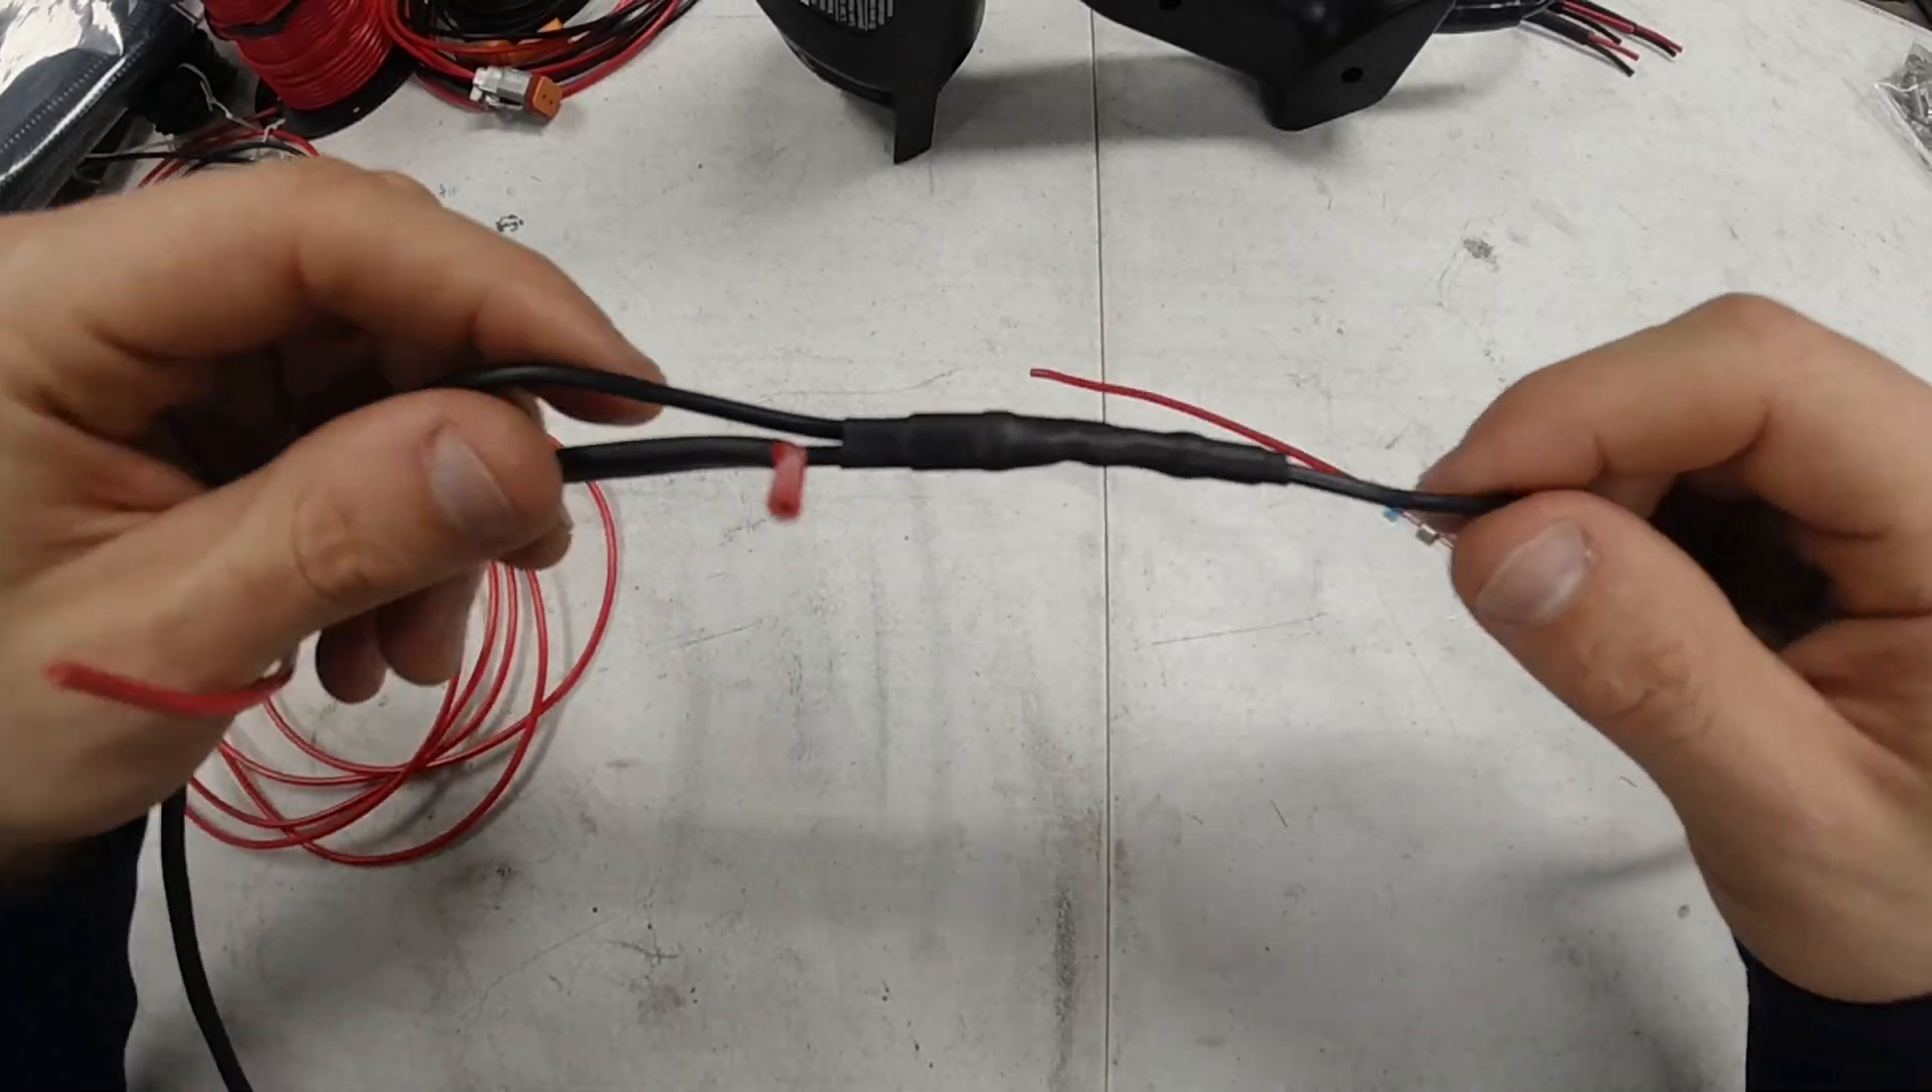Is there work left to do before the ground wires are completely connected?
No.